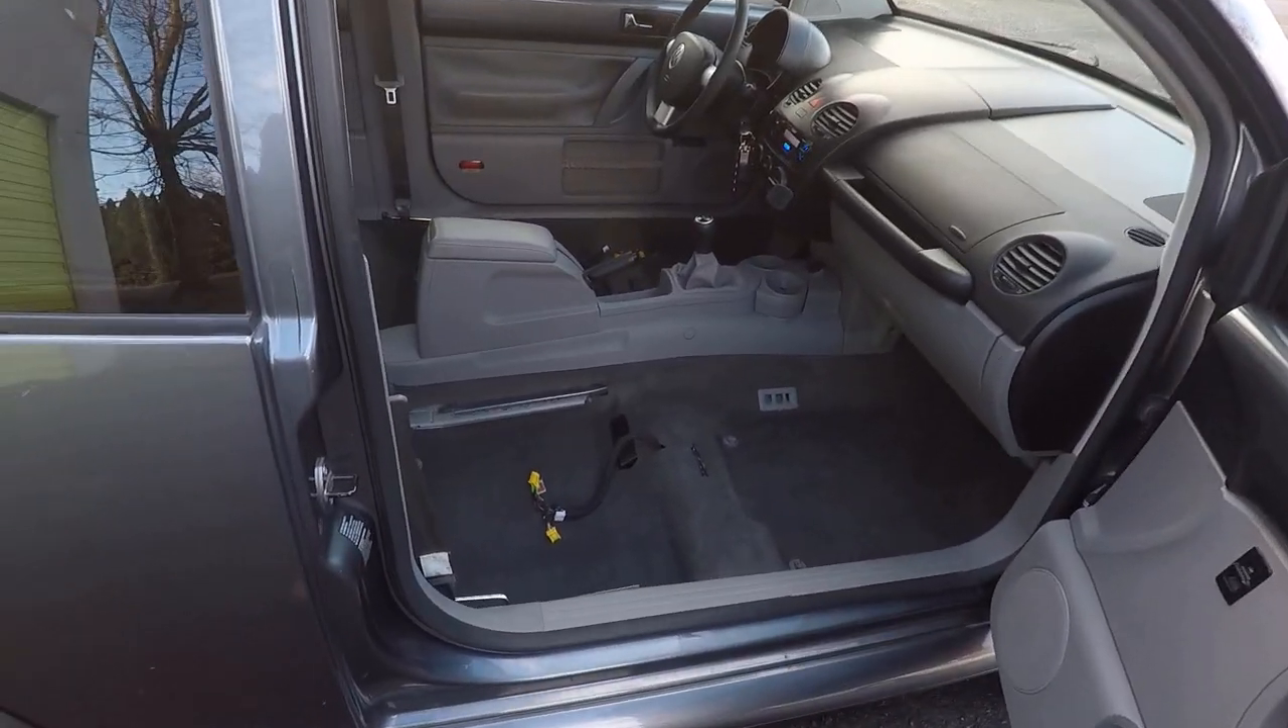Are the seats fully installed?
No.